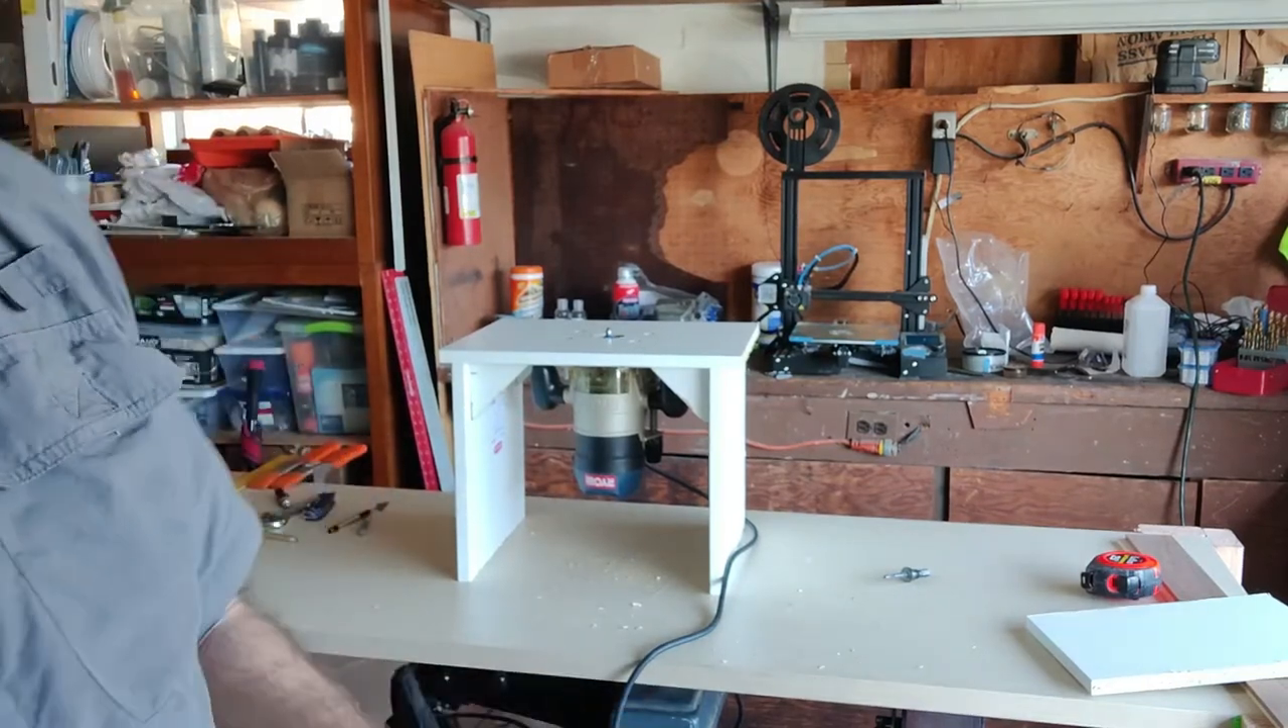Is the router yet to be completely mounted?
No.